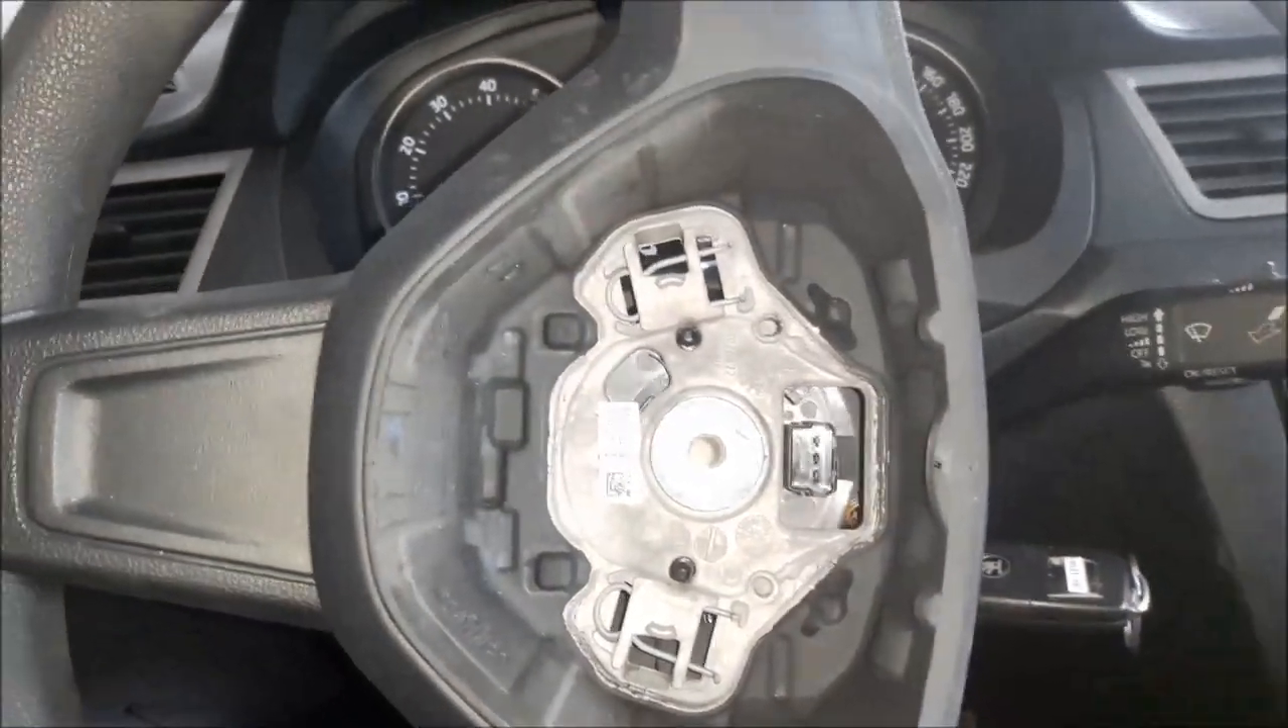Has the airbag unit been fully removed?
Yes.